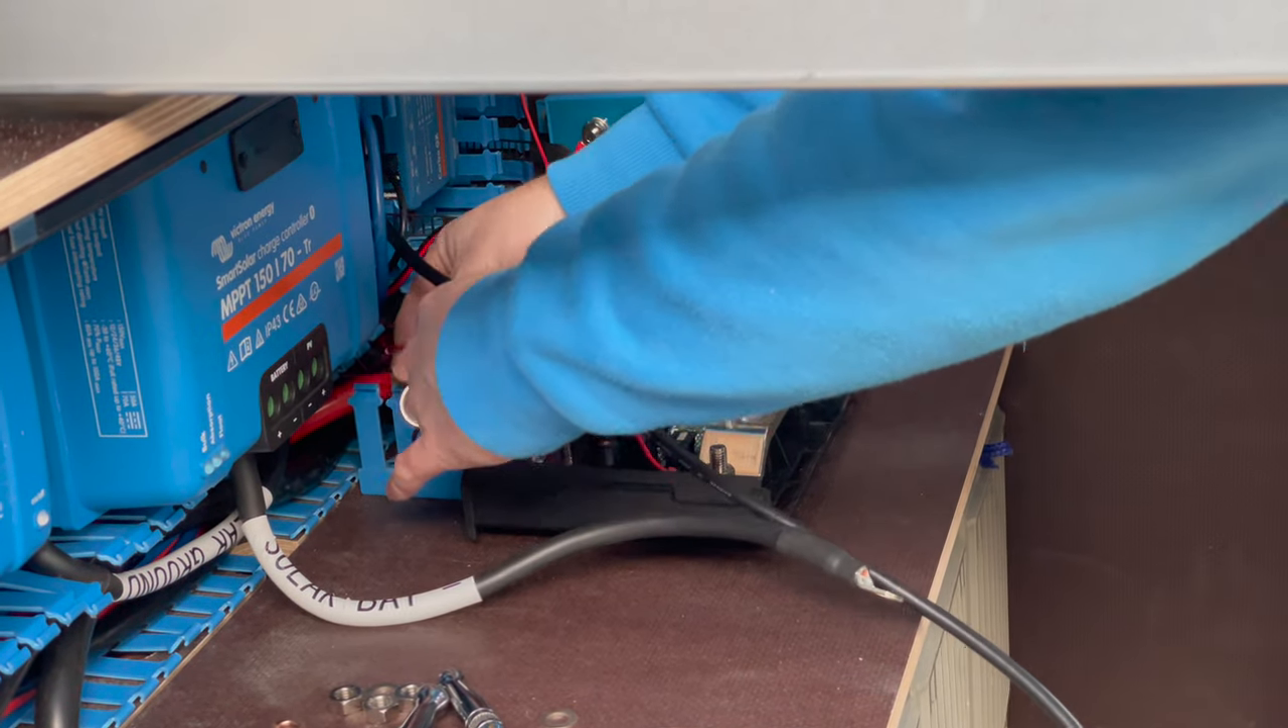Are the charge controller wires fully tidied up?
No.